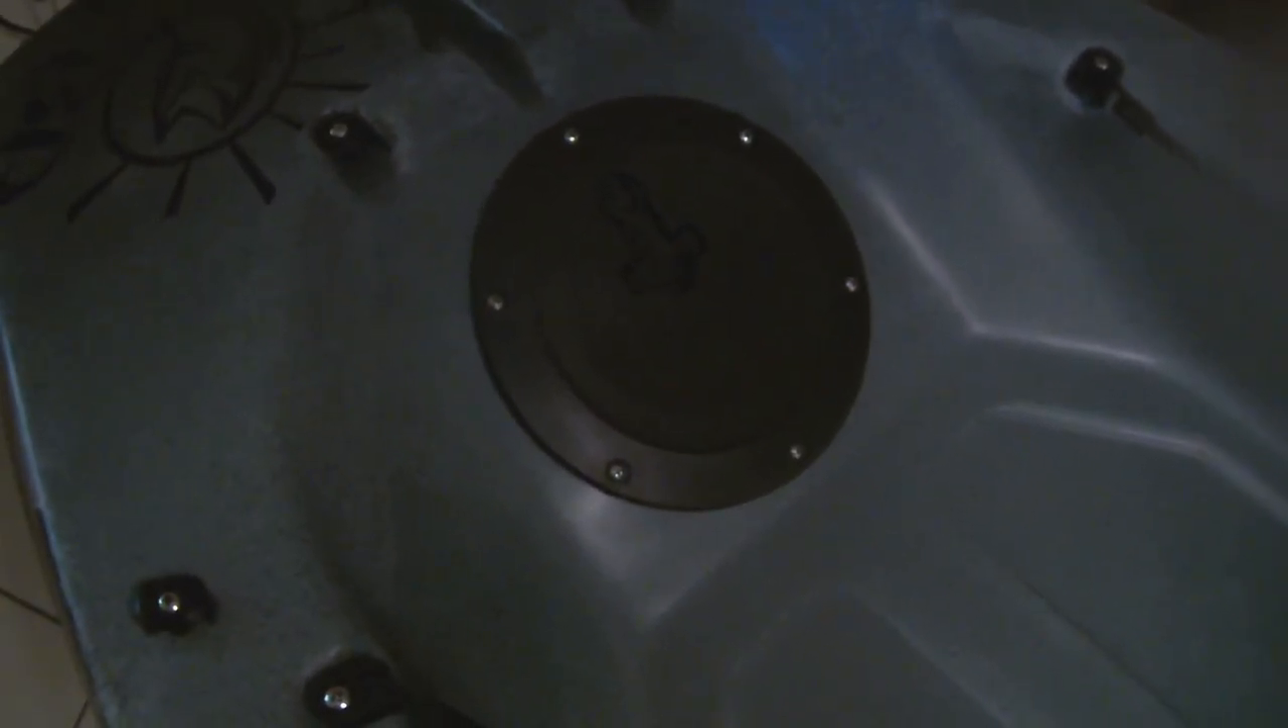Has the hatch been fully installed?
Yes.